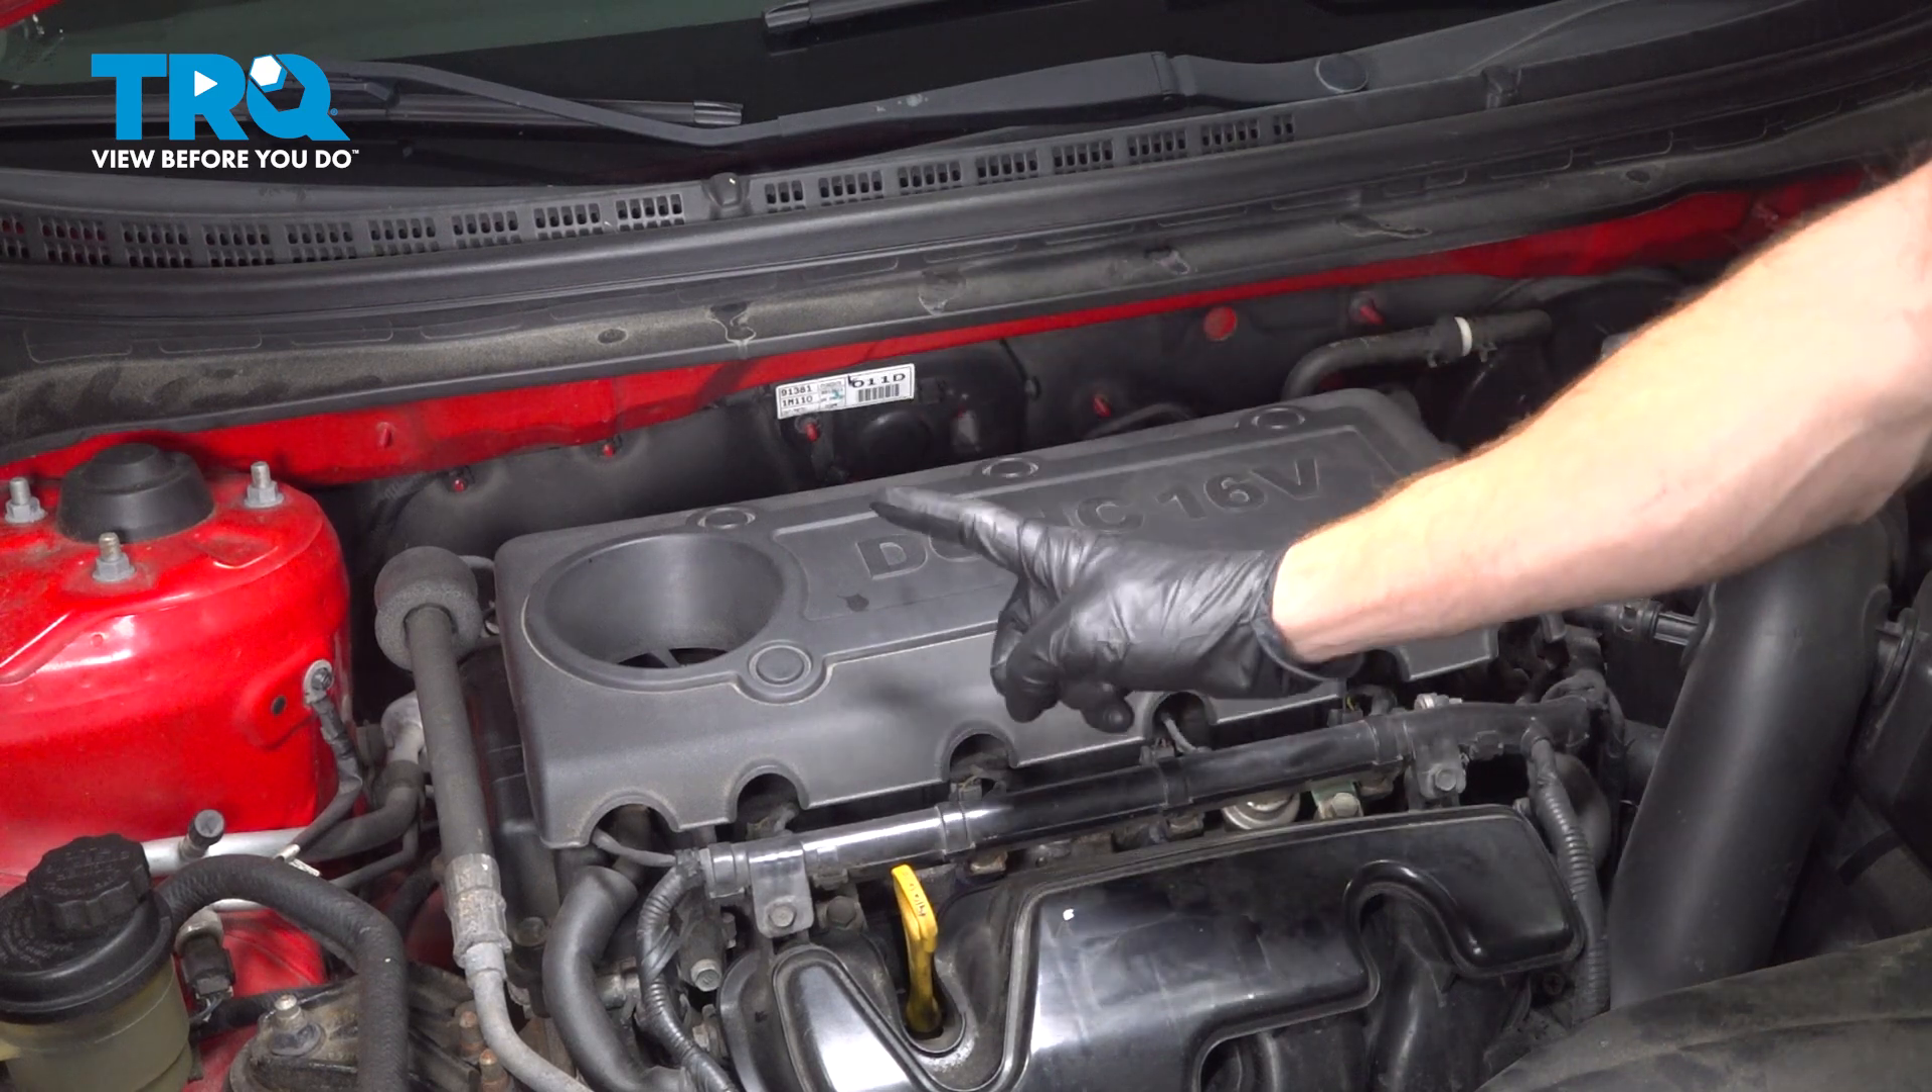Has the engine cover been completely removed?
No.